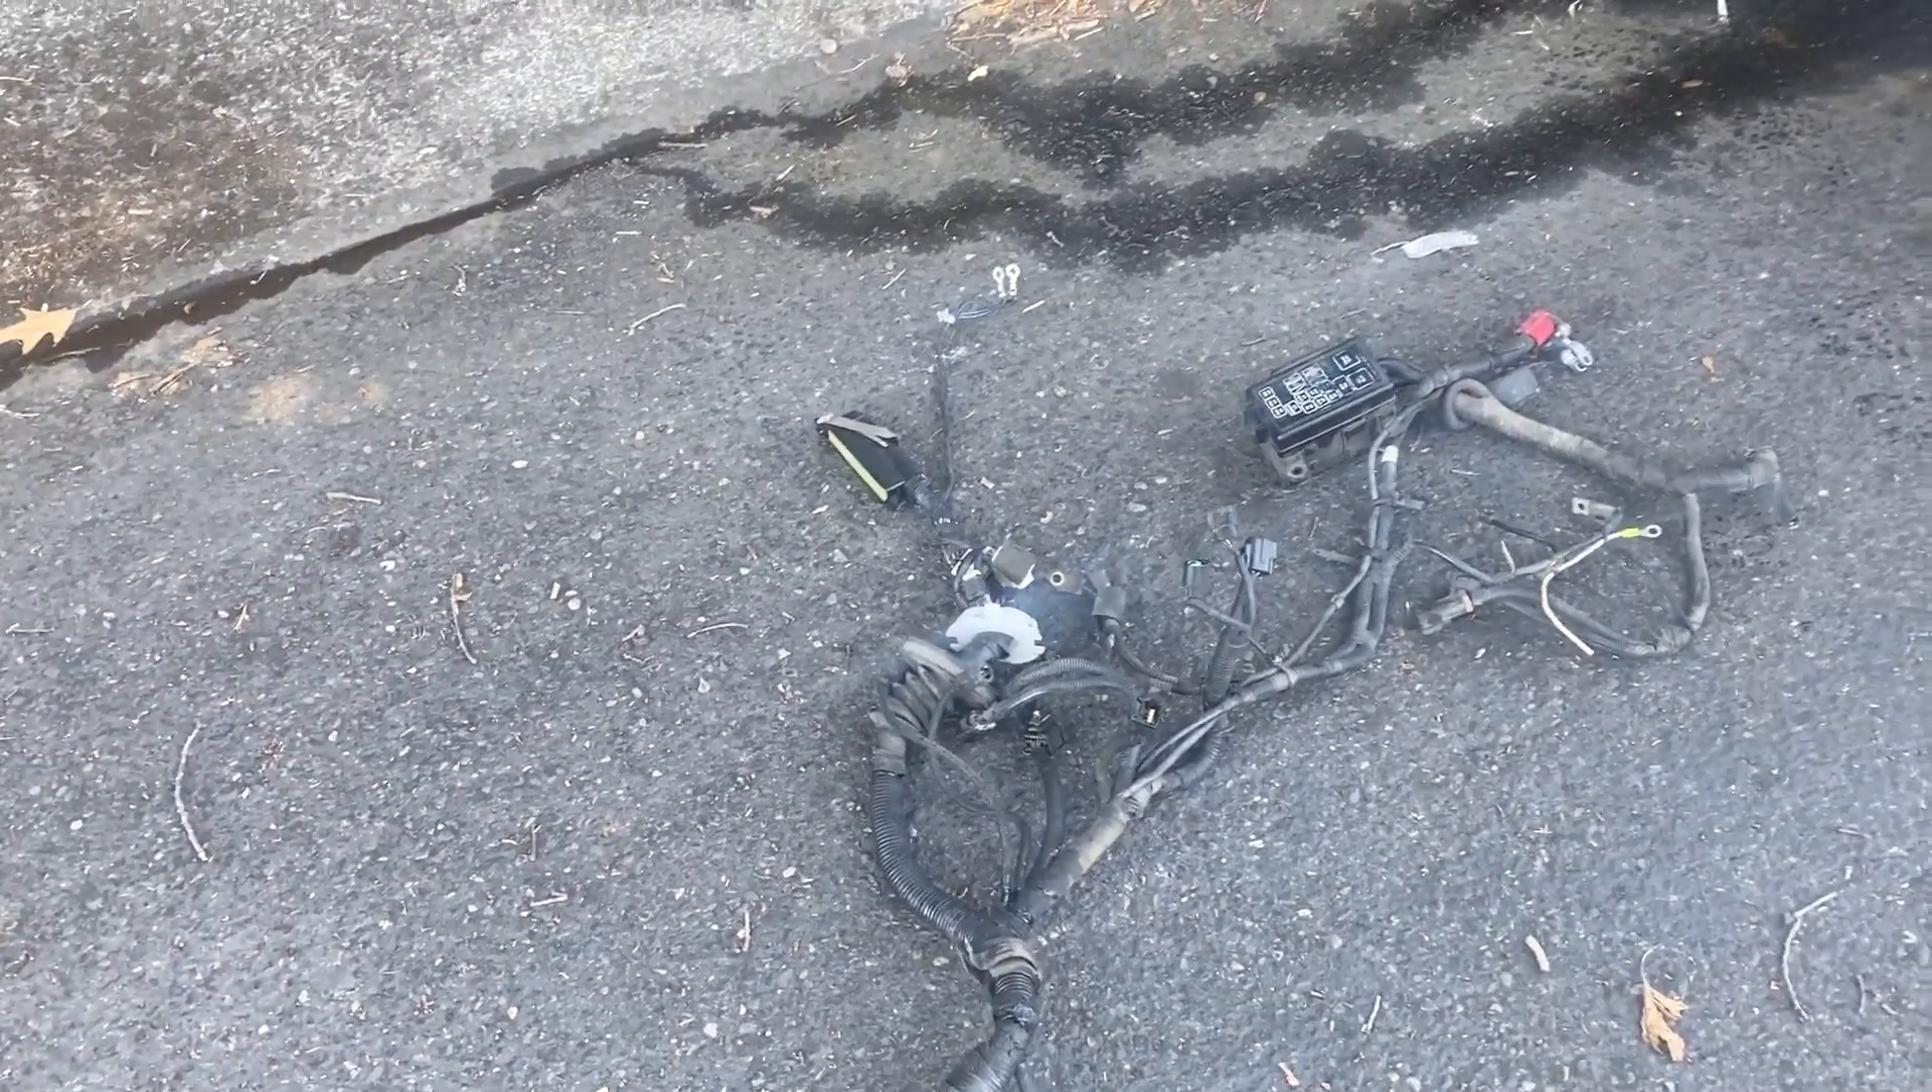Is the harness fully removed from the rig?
Yes.